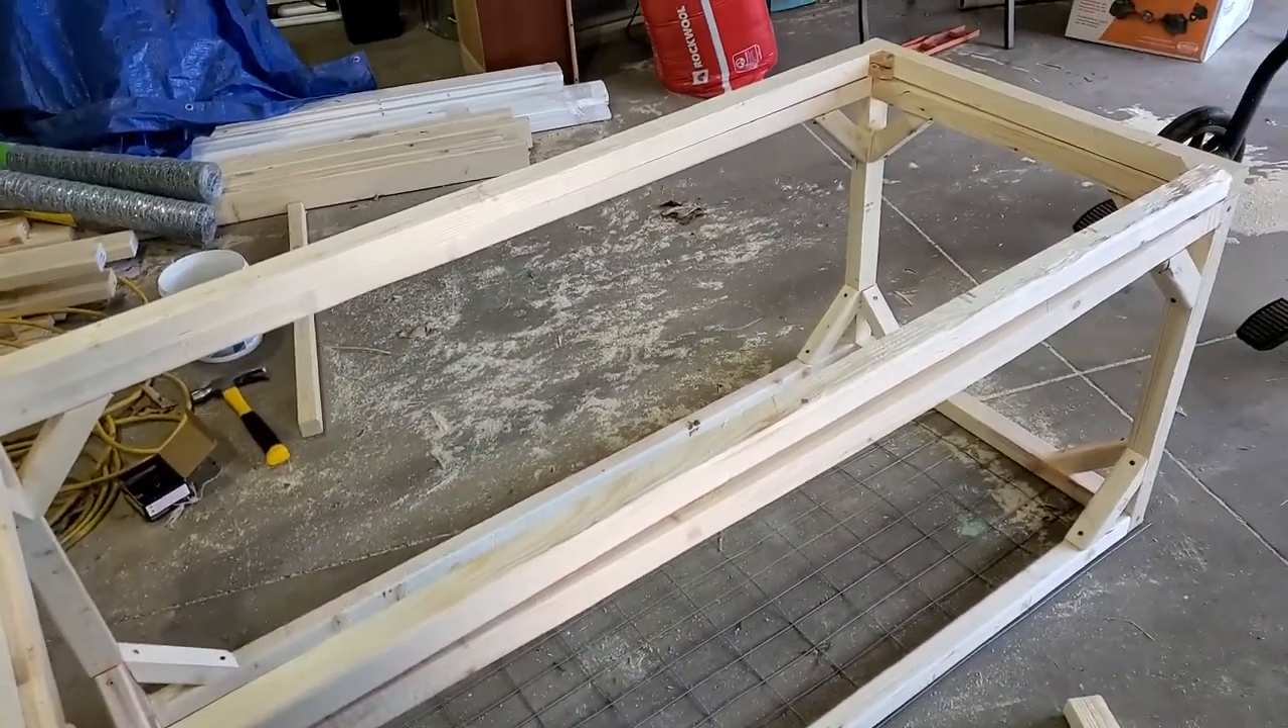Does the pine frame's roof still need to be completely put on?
Yes.